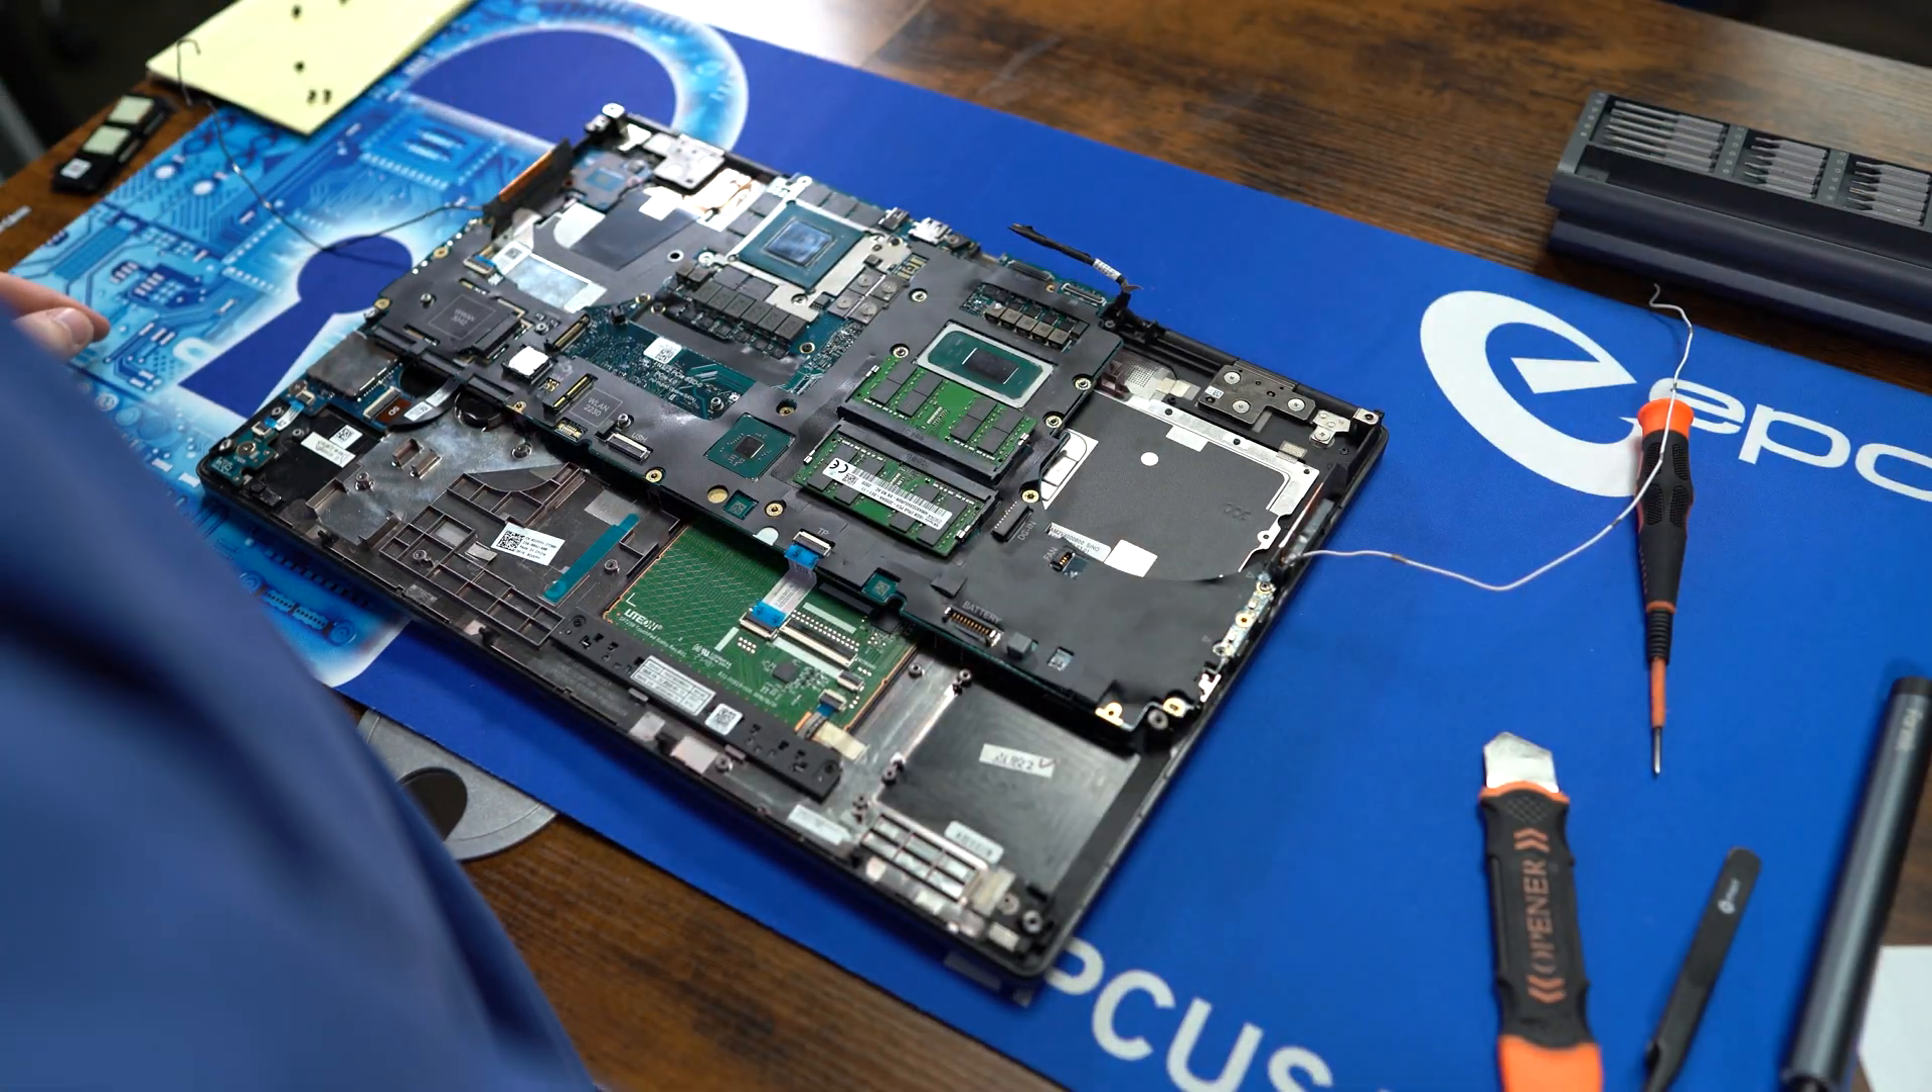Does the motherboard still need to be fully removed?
Yes.